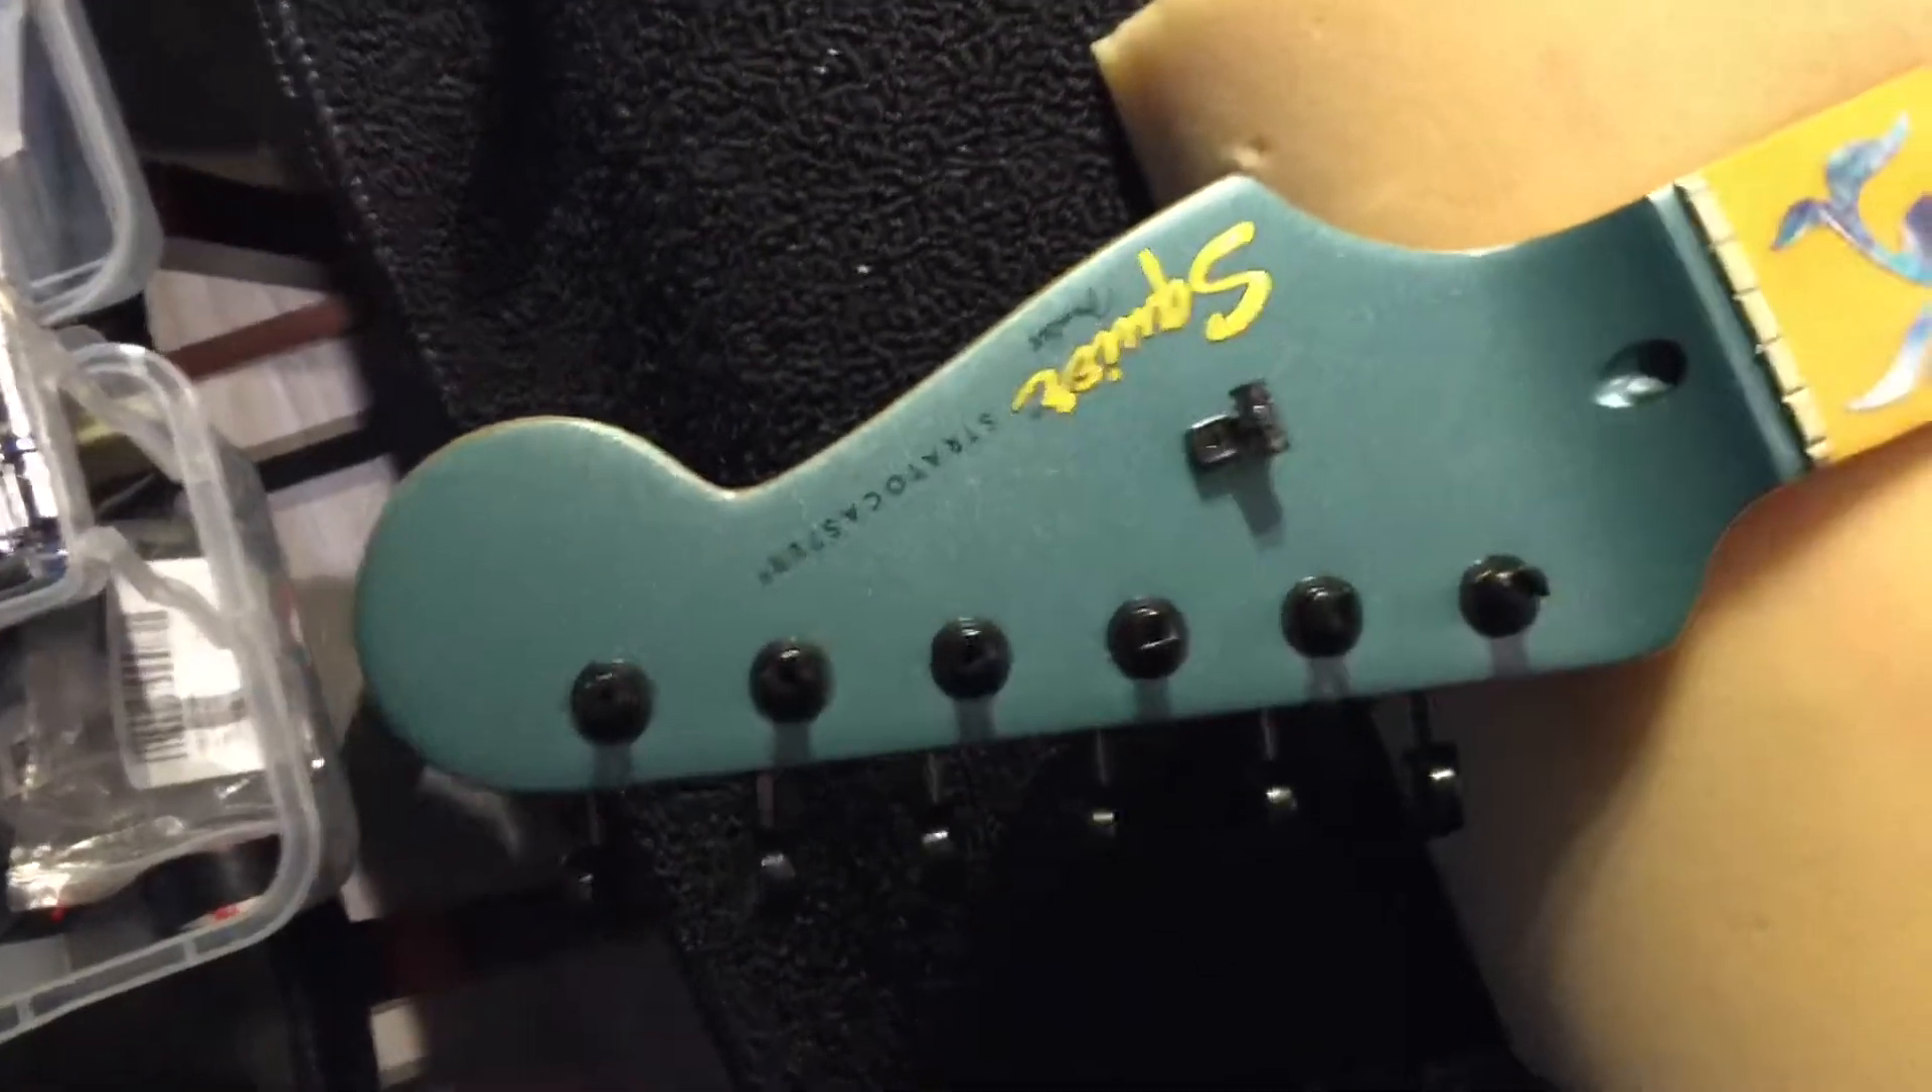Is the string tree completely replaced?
Yes.